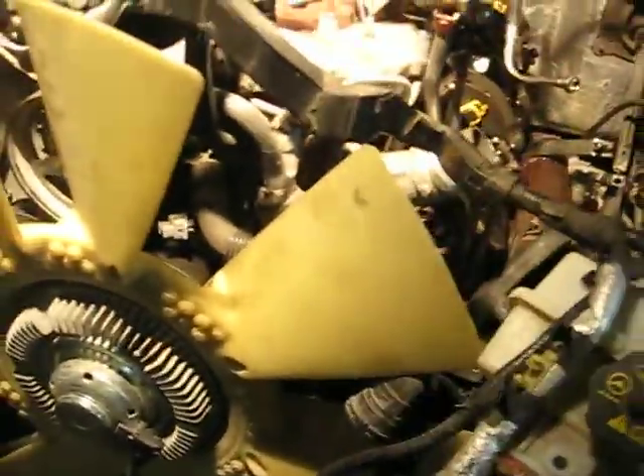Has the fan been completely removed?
No.